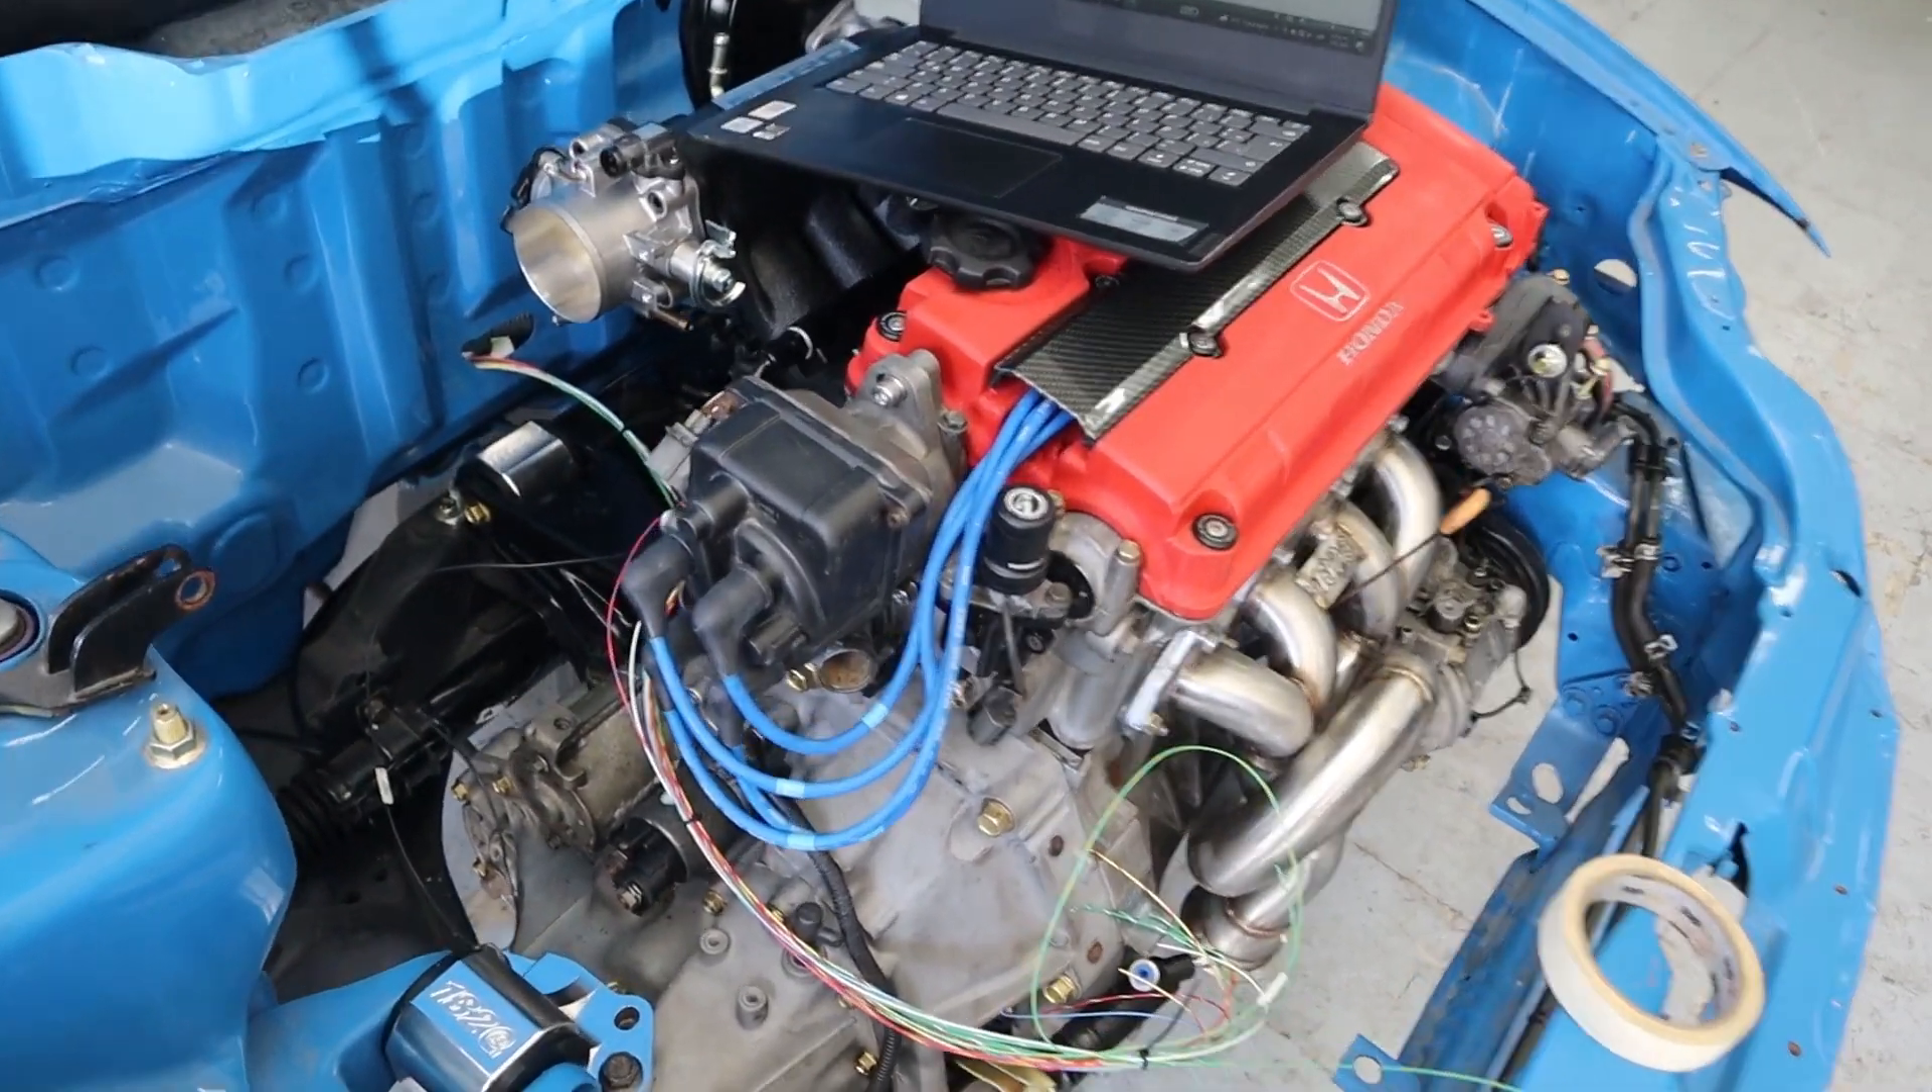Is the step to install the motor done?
Yes.